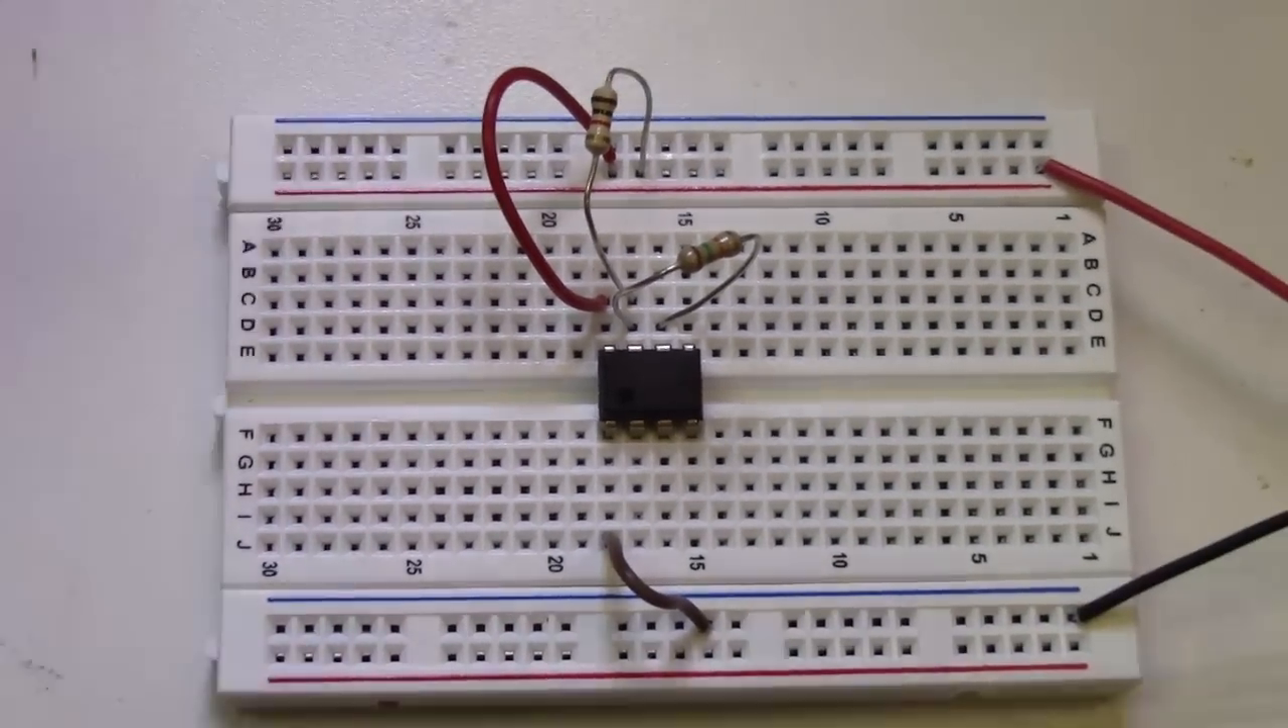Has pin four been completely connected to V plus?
No.